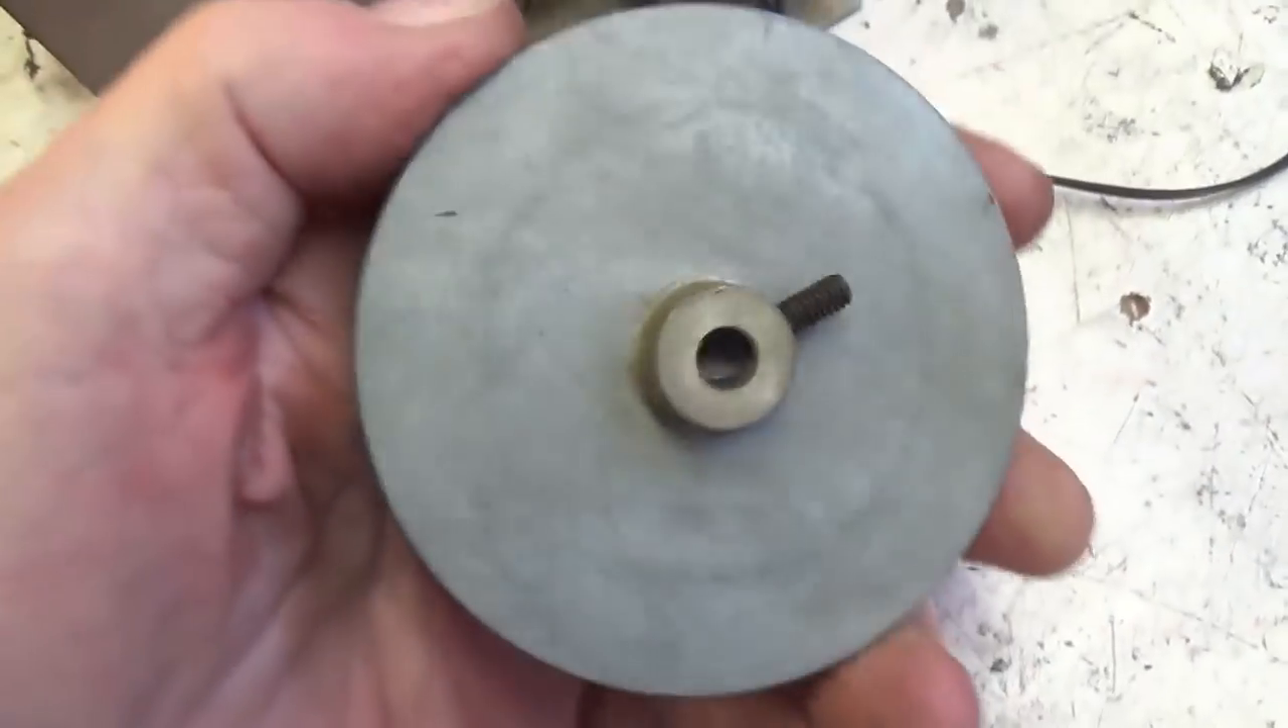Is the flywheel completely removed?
Yes.